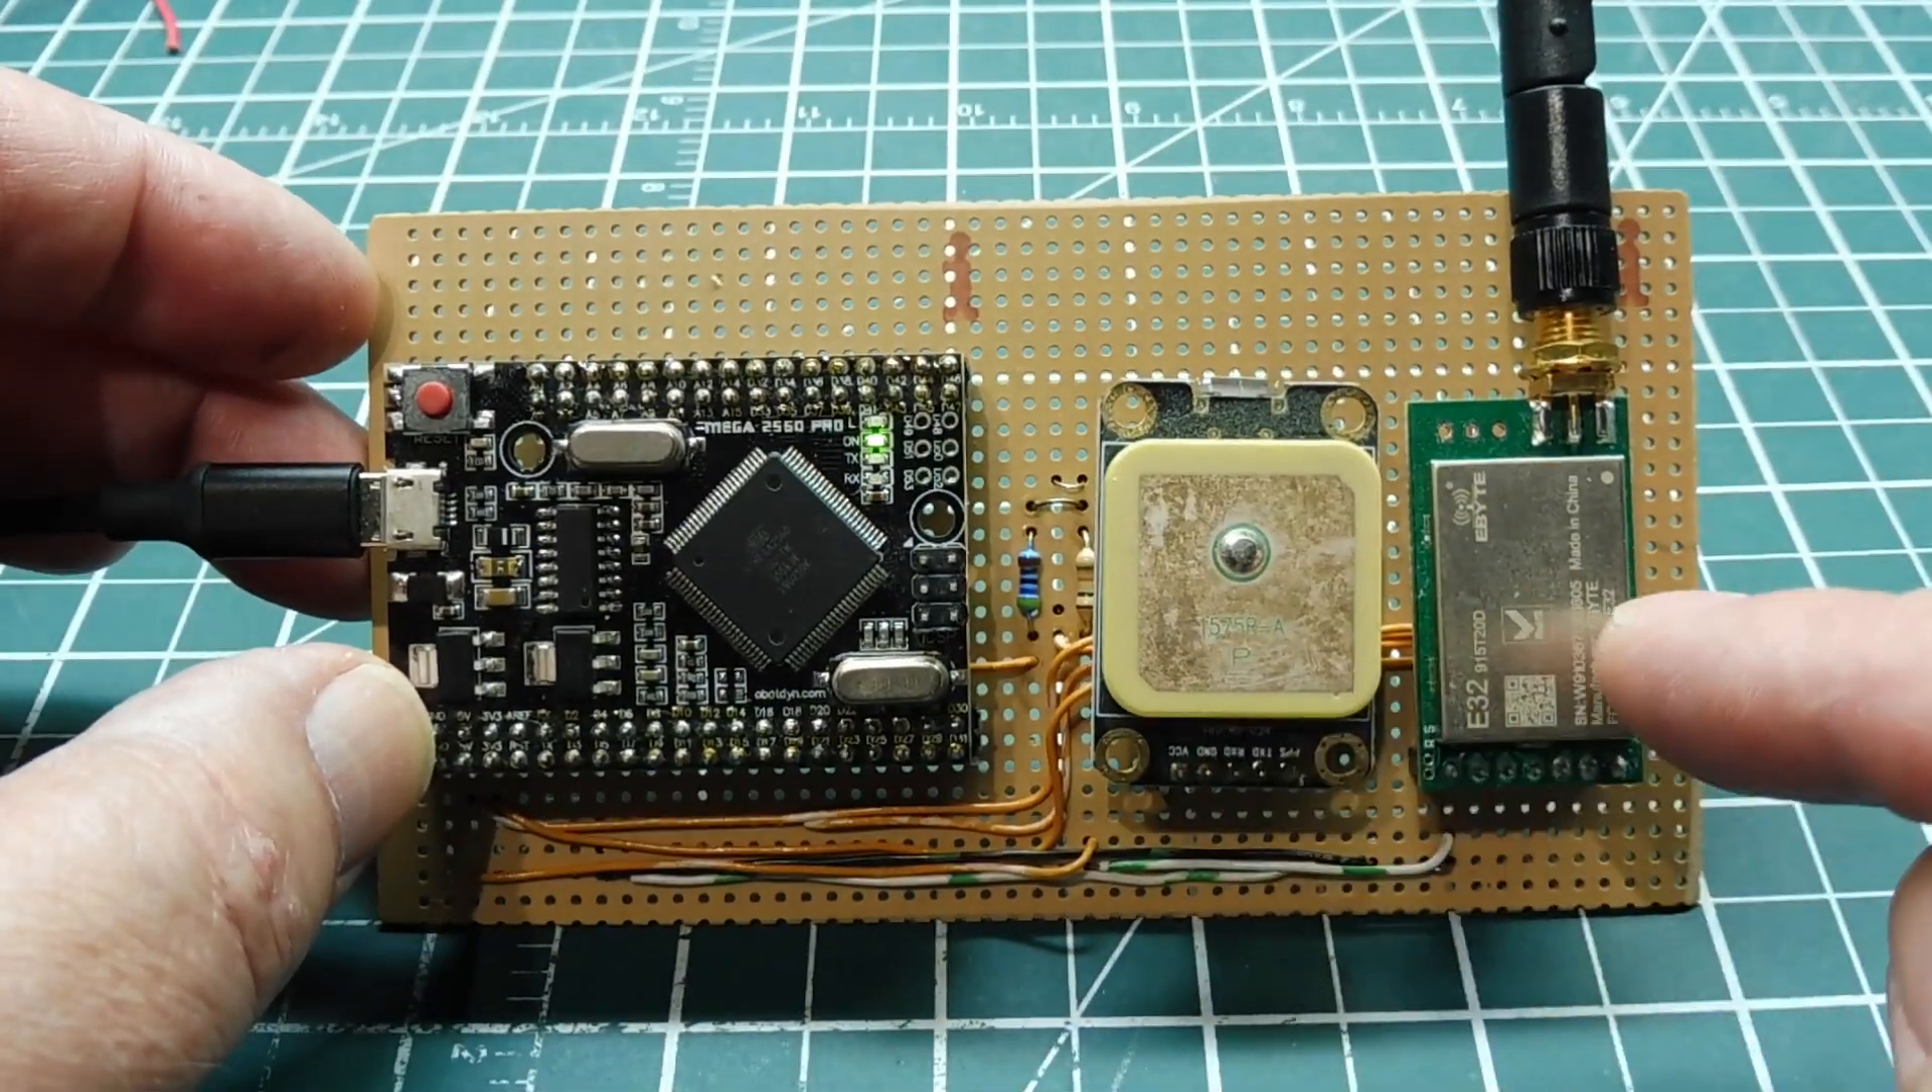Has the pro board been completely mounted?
Yes.